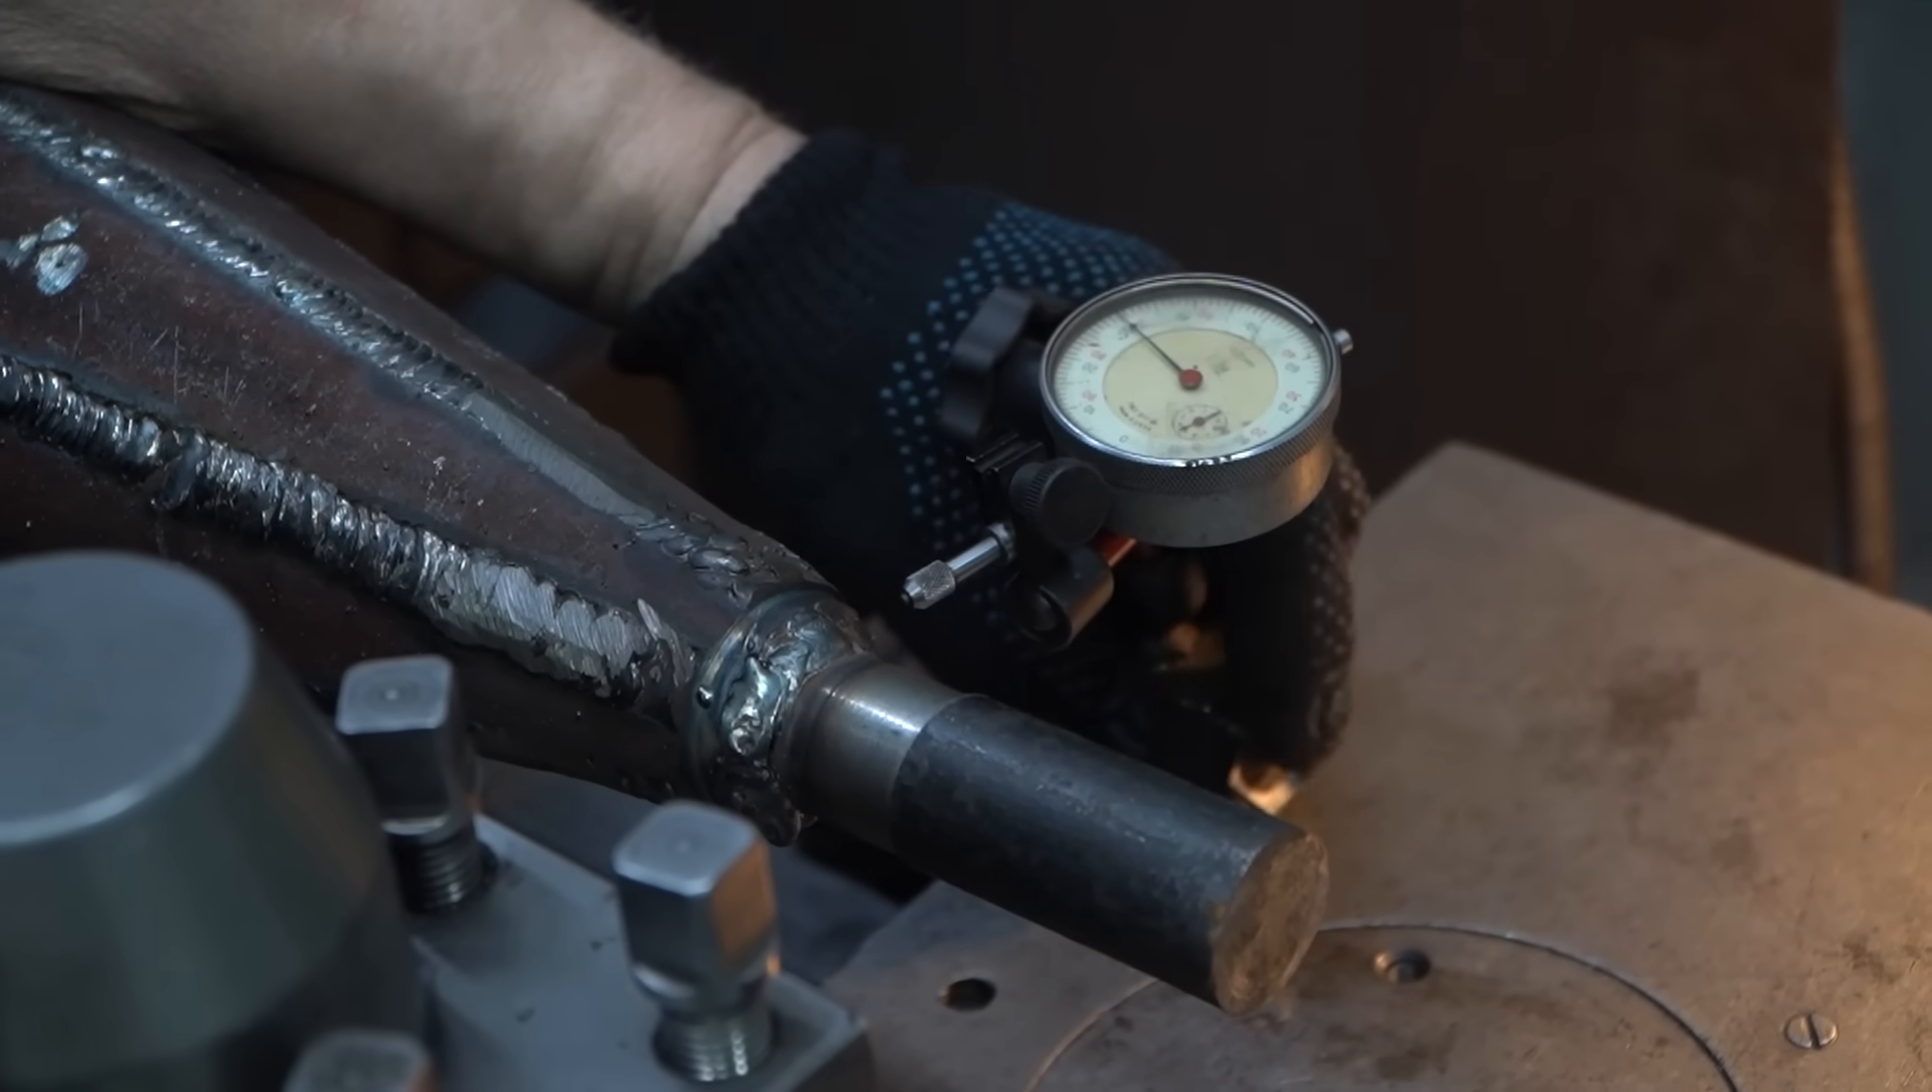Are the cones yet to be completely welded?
No.